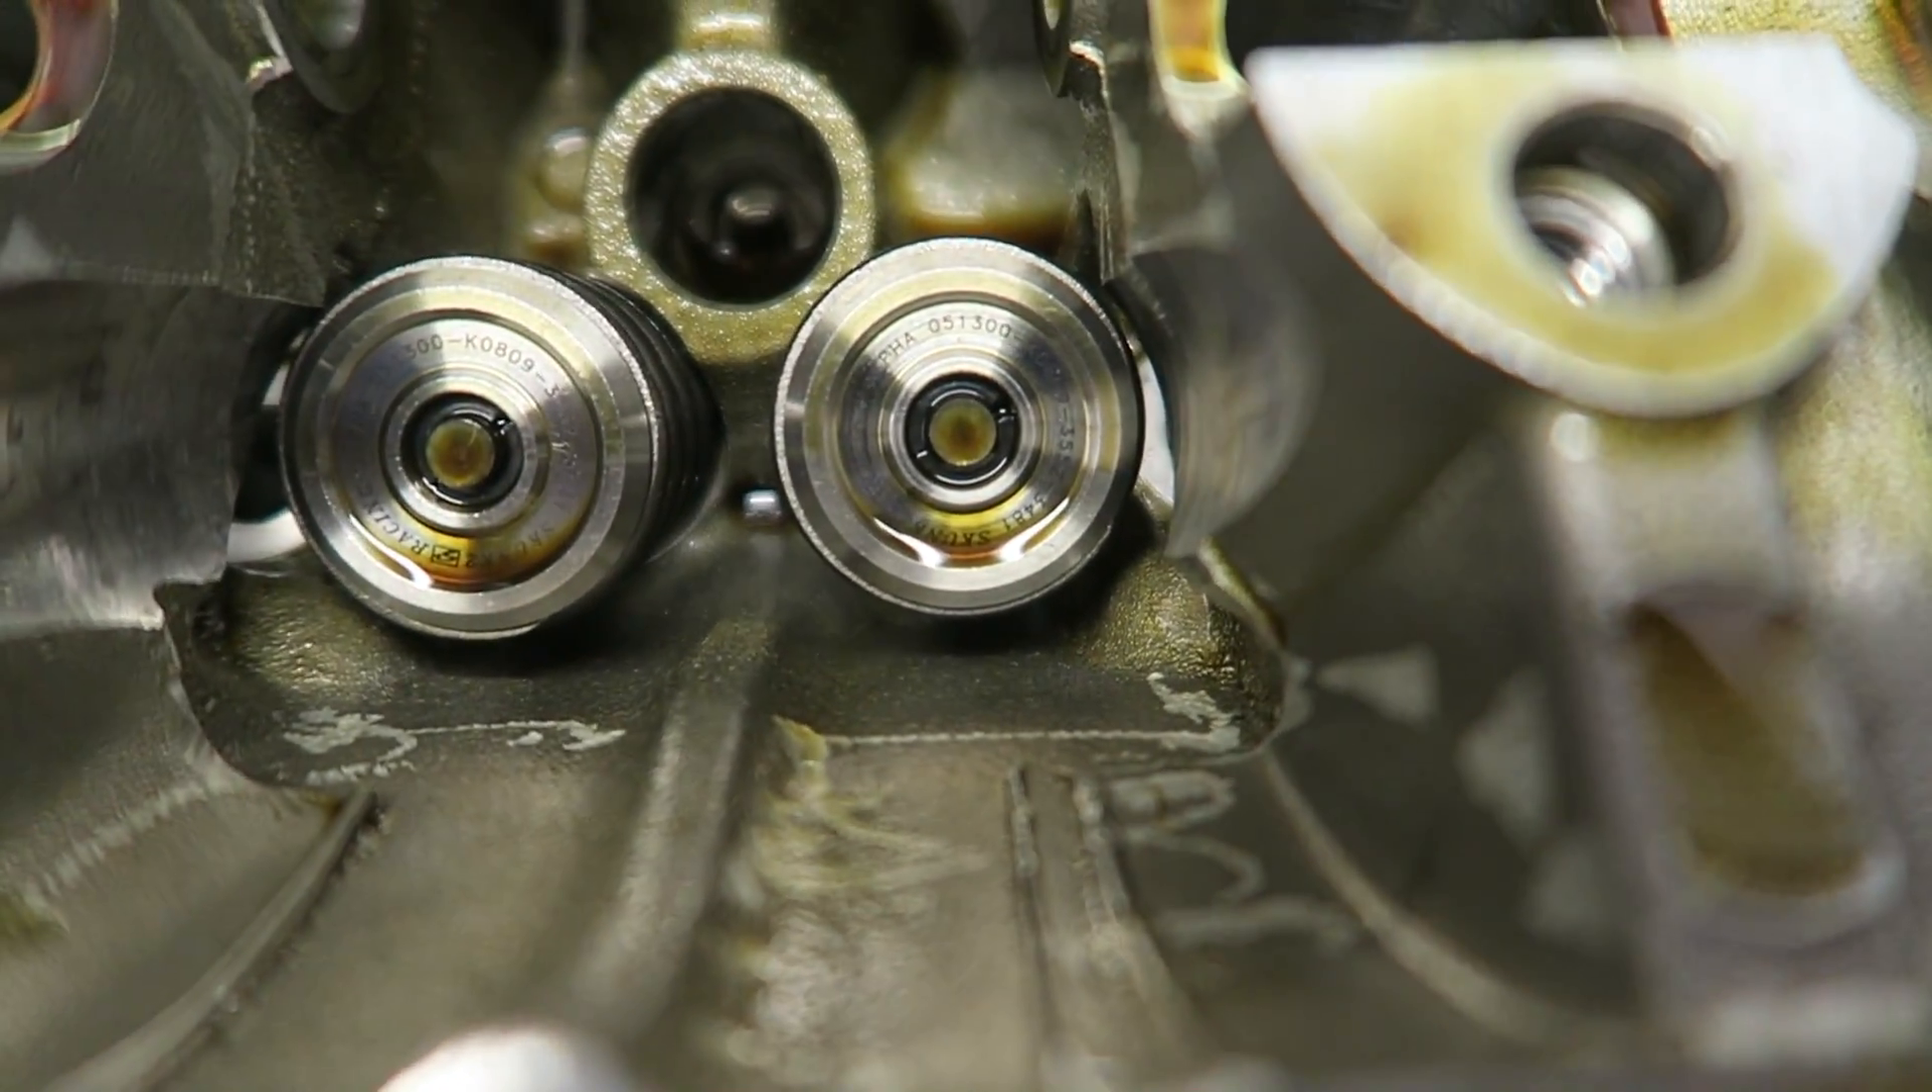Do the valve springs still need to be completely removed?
Yes.